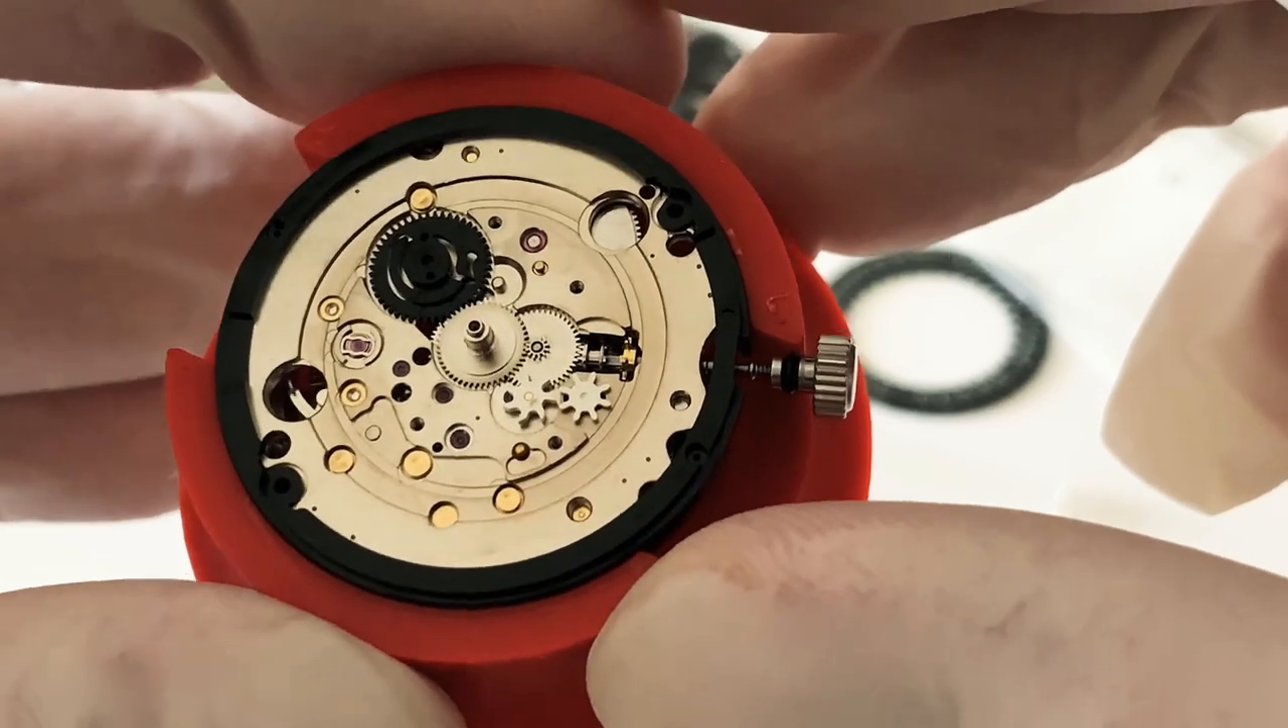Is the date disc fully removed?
Yes.